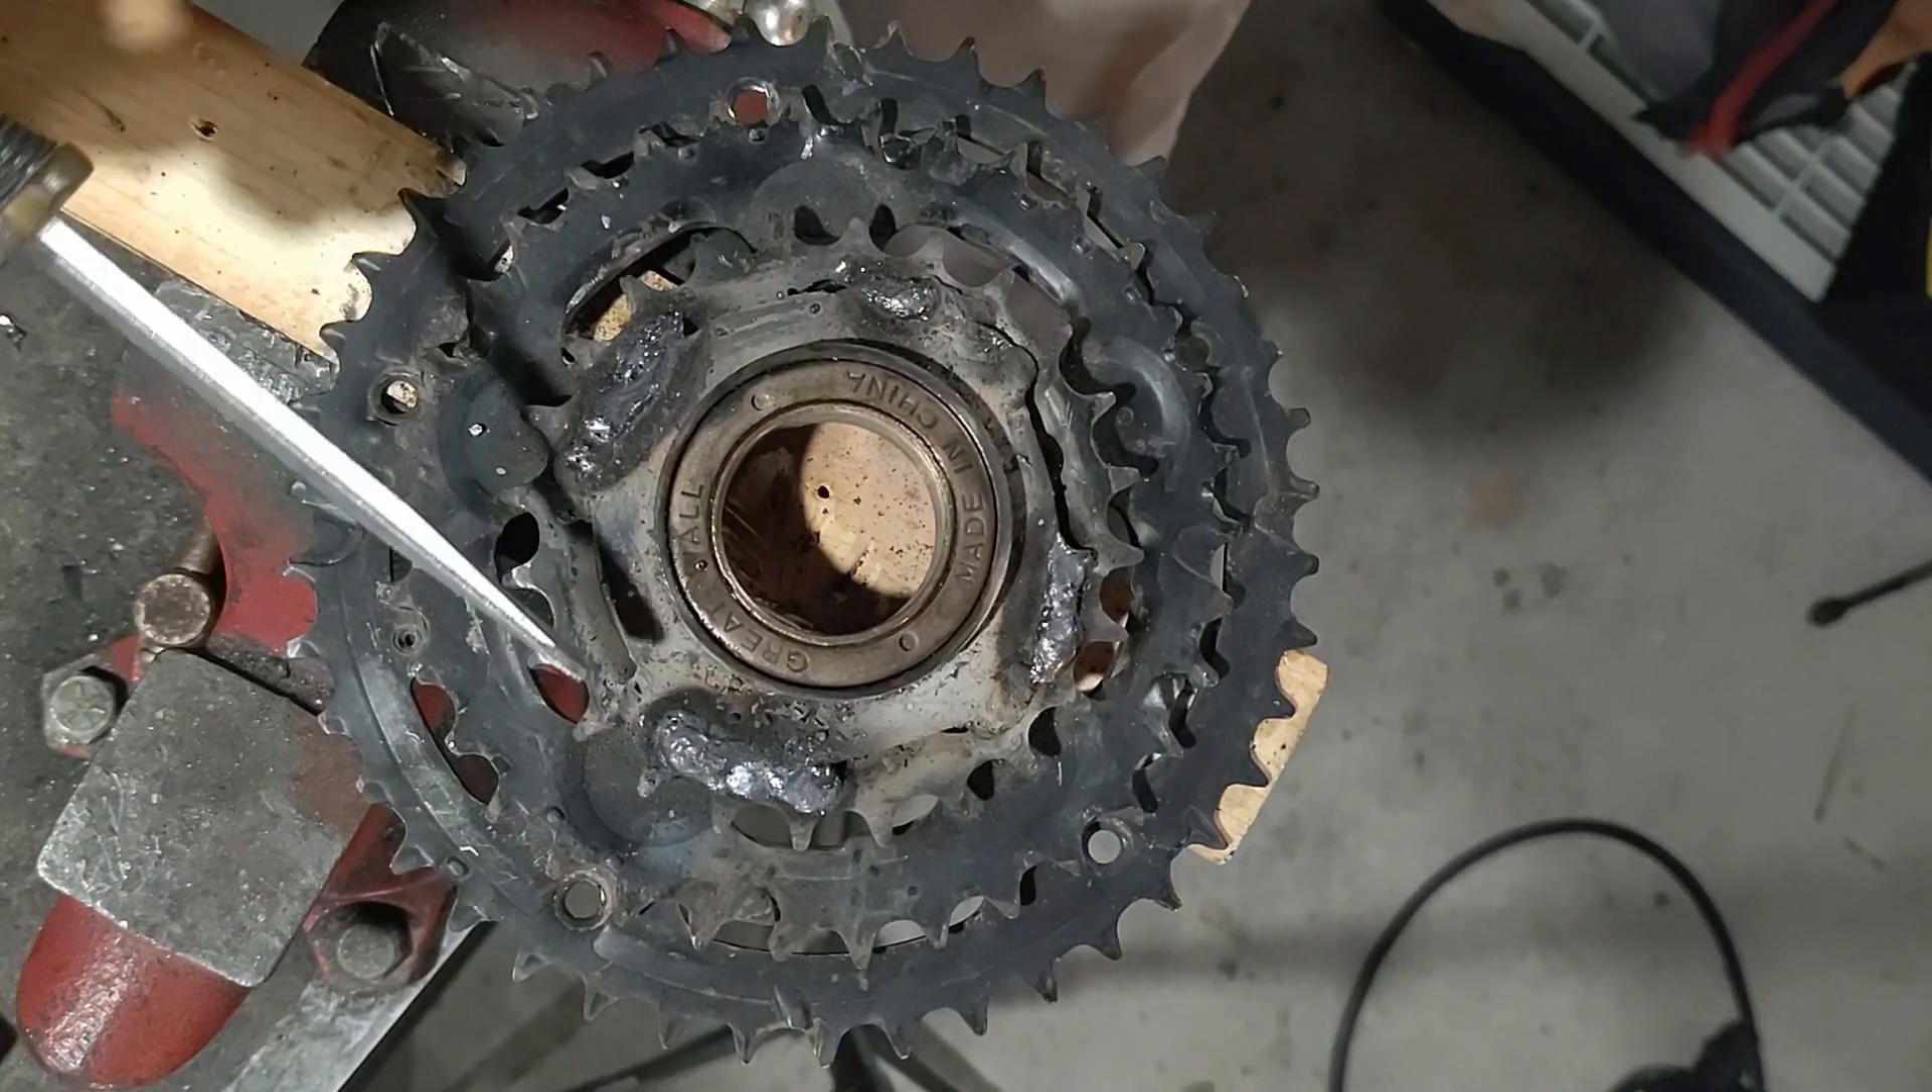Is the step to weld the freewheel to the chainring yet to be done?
No.